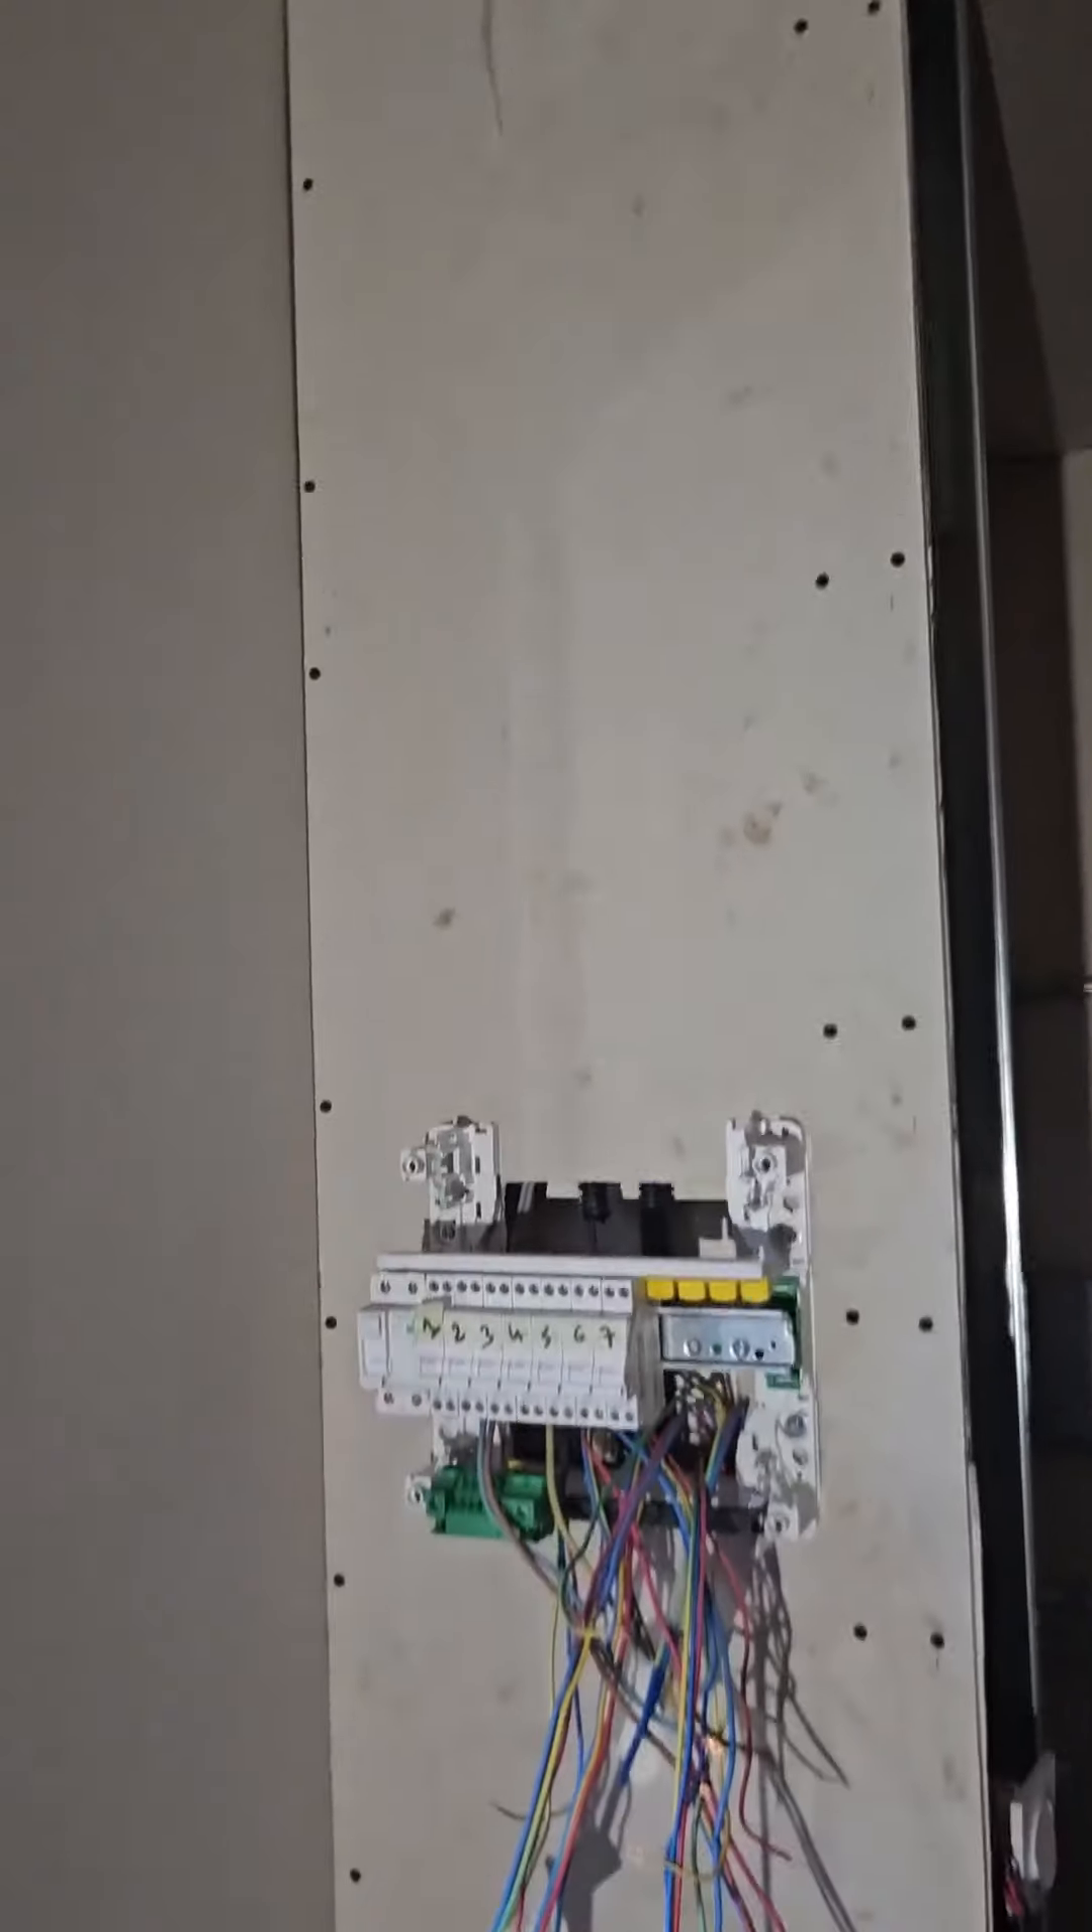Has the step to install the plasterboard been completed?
Yes.